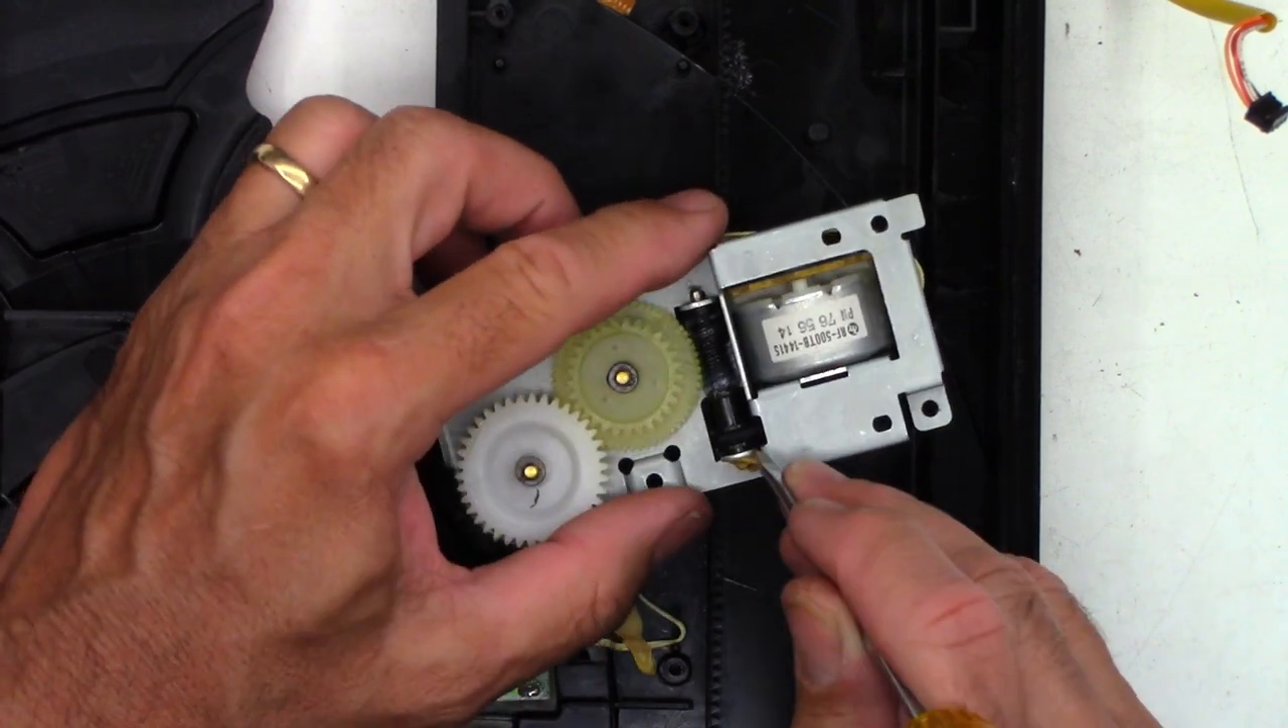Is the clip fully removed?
No.